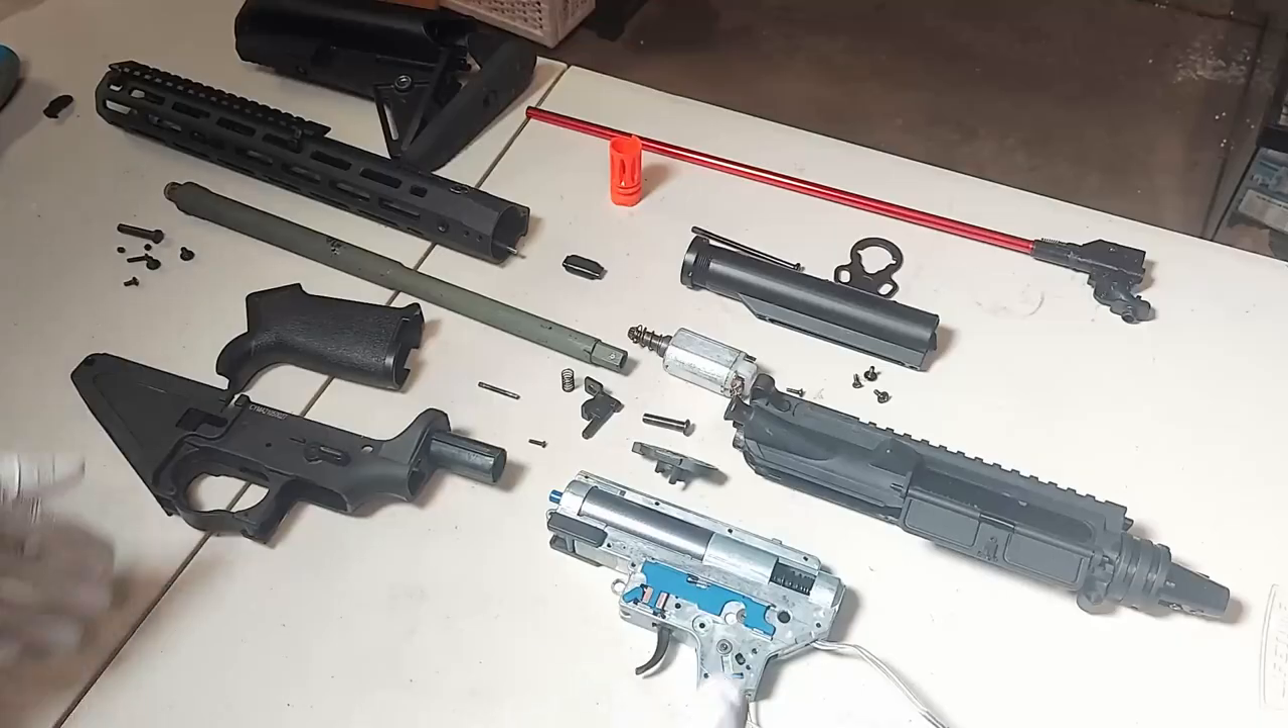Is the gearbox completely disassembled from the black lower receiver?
Yes.